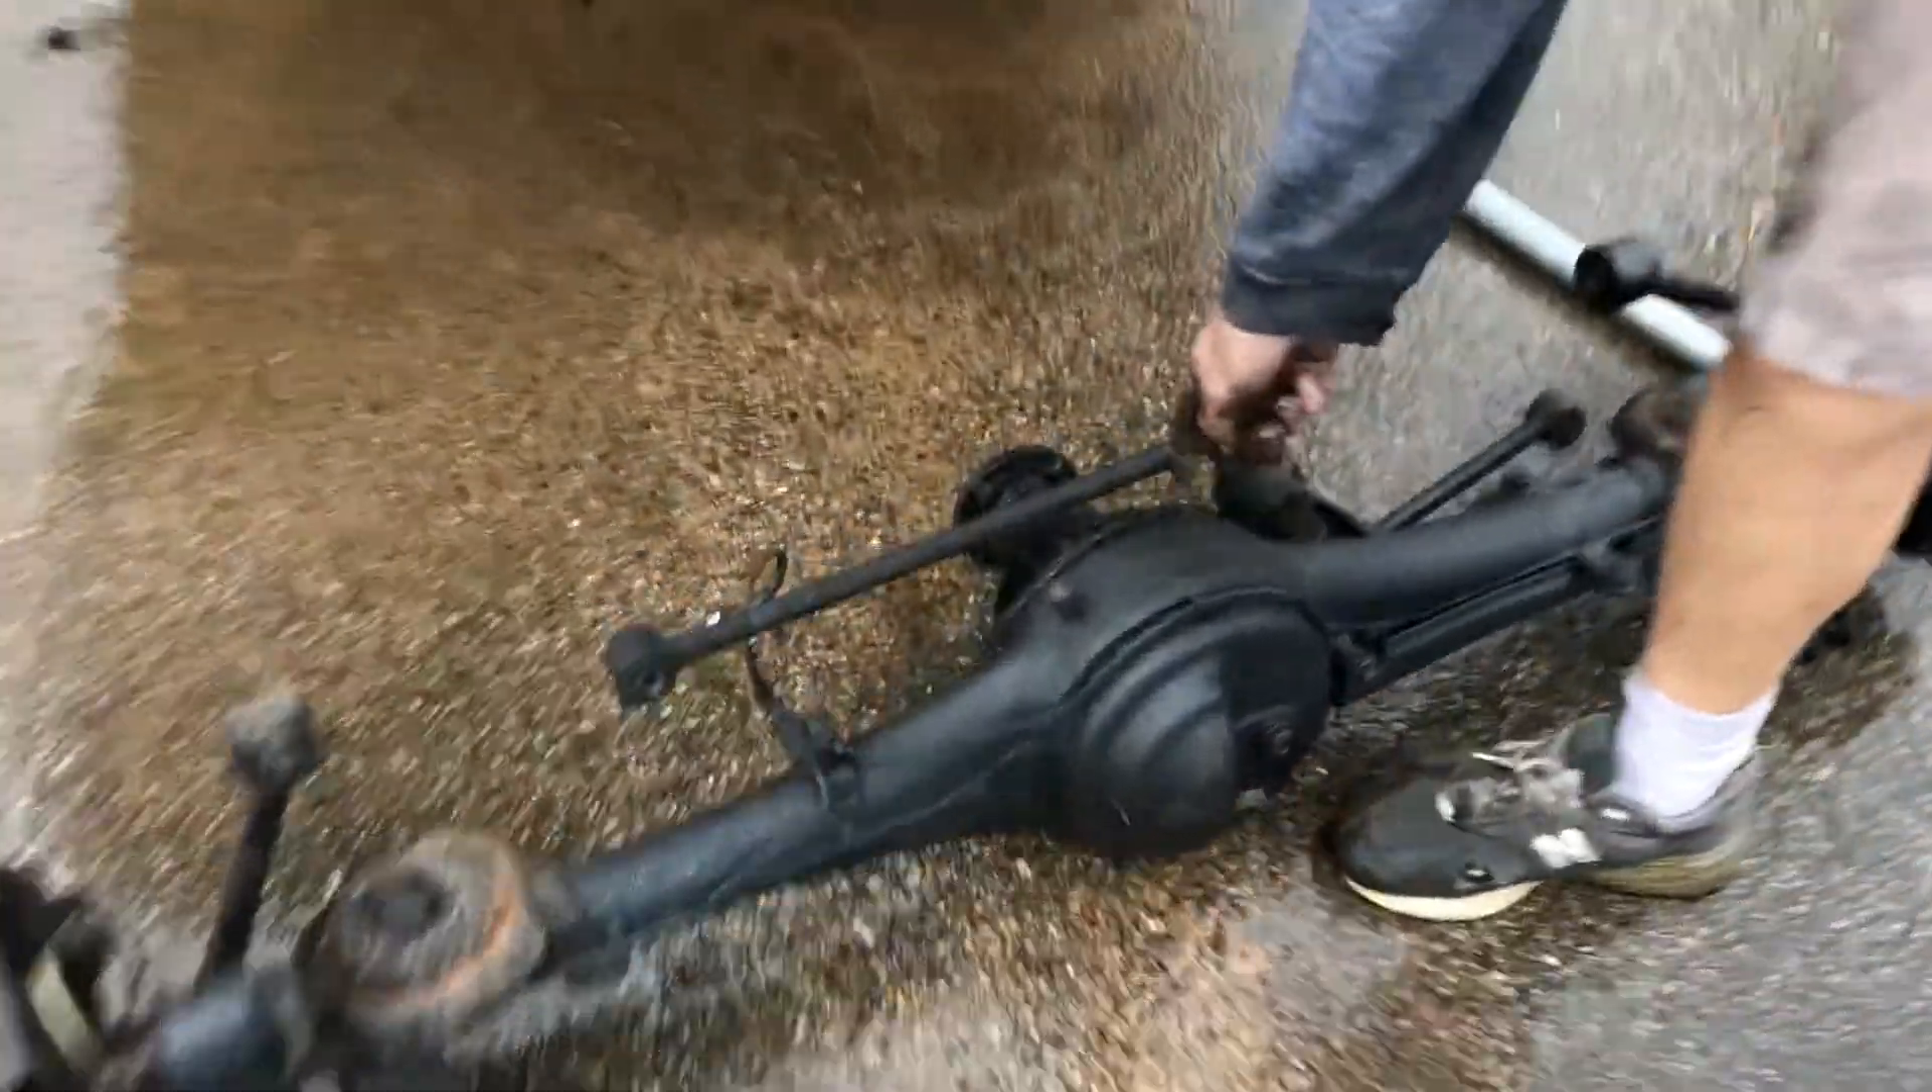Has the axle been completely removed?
Yes.